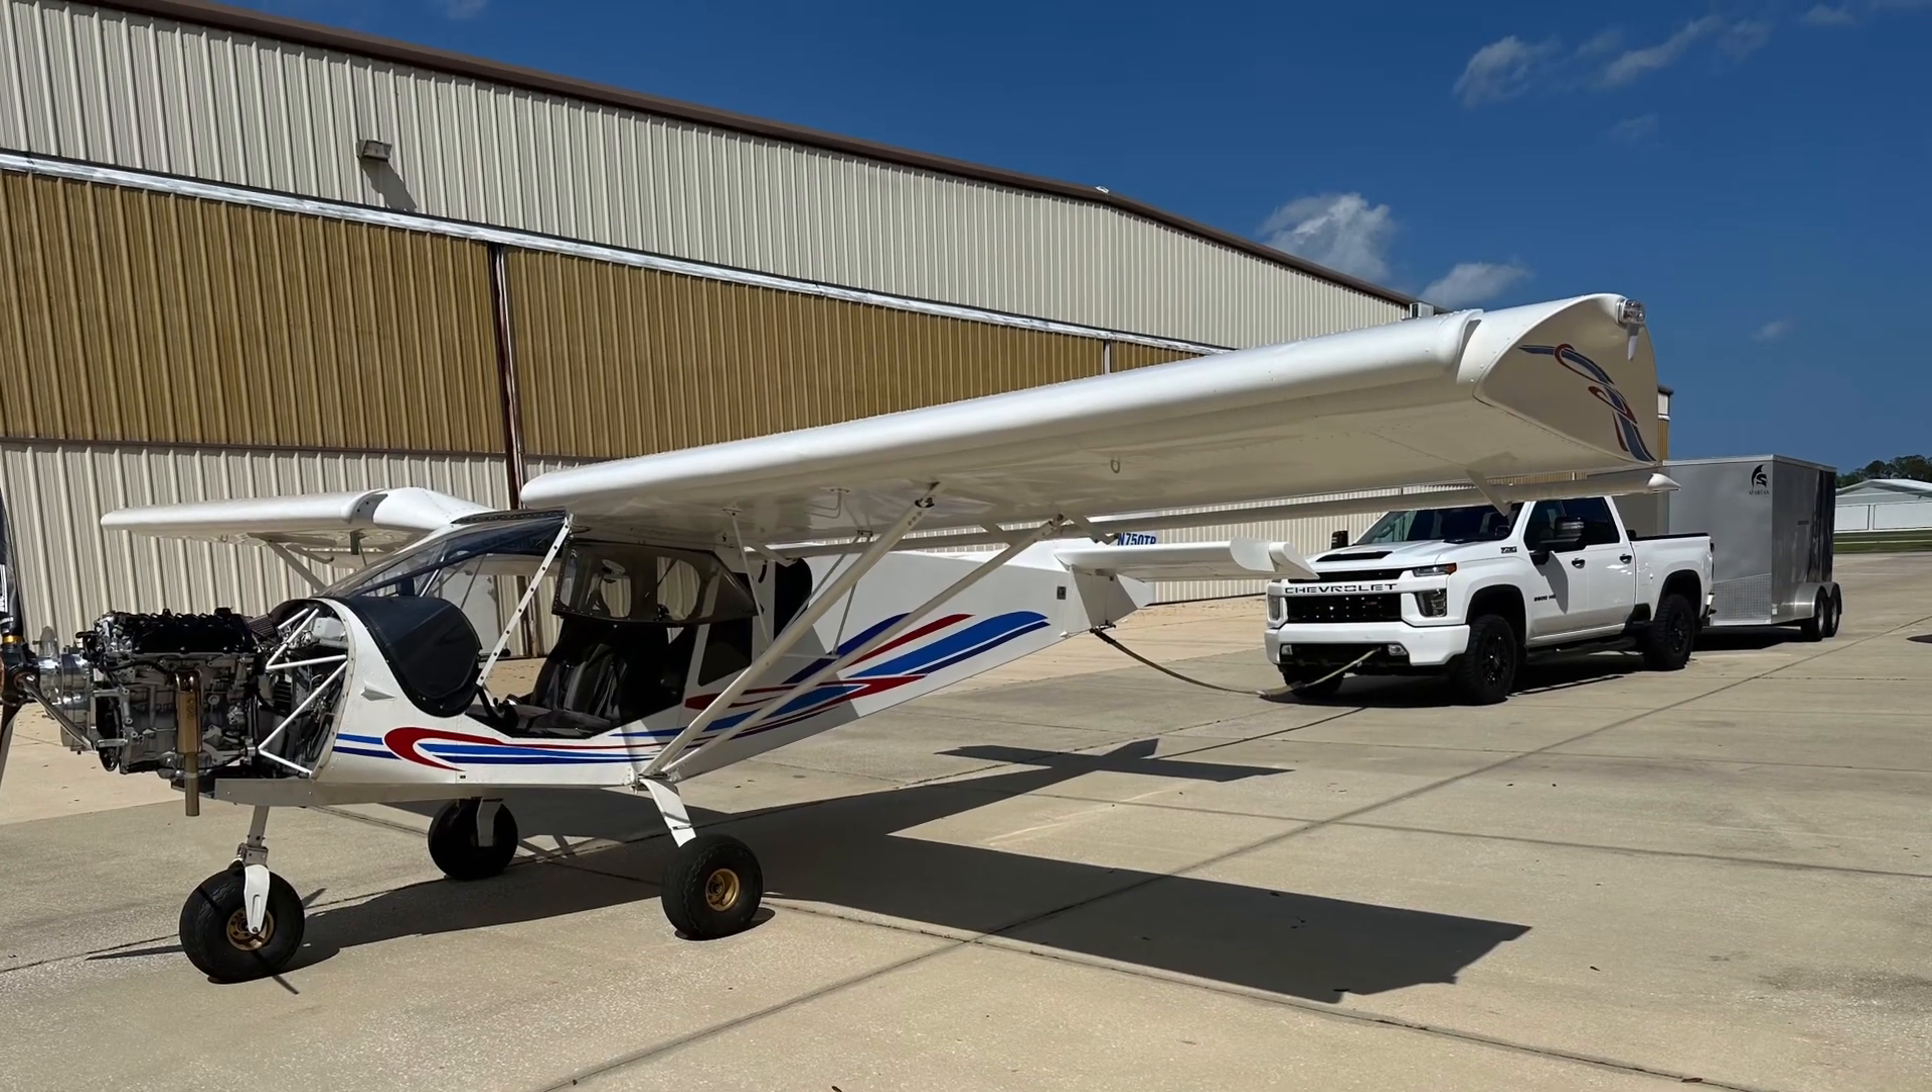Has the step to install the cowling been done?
No.